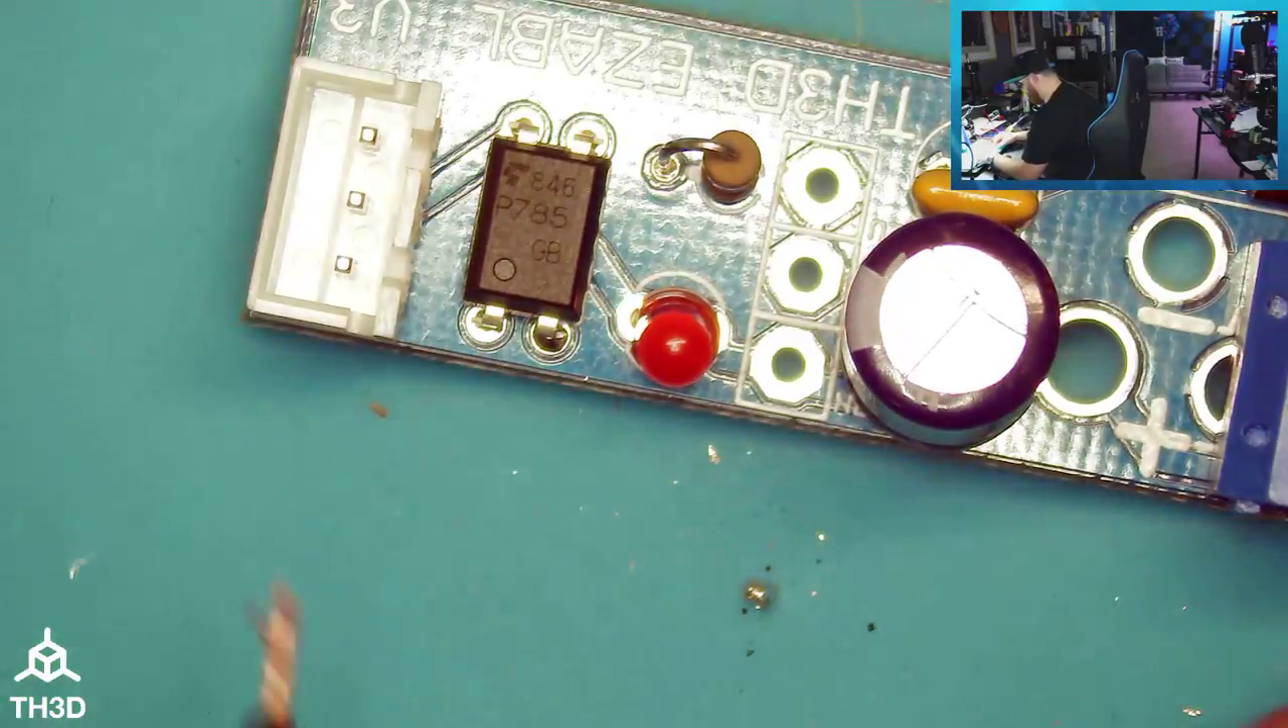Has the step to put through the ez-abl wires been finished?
No.